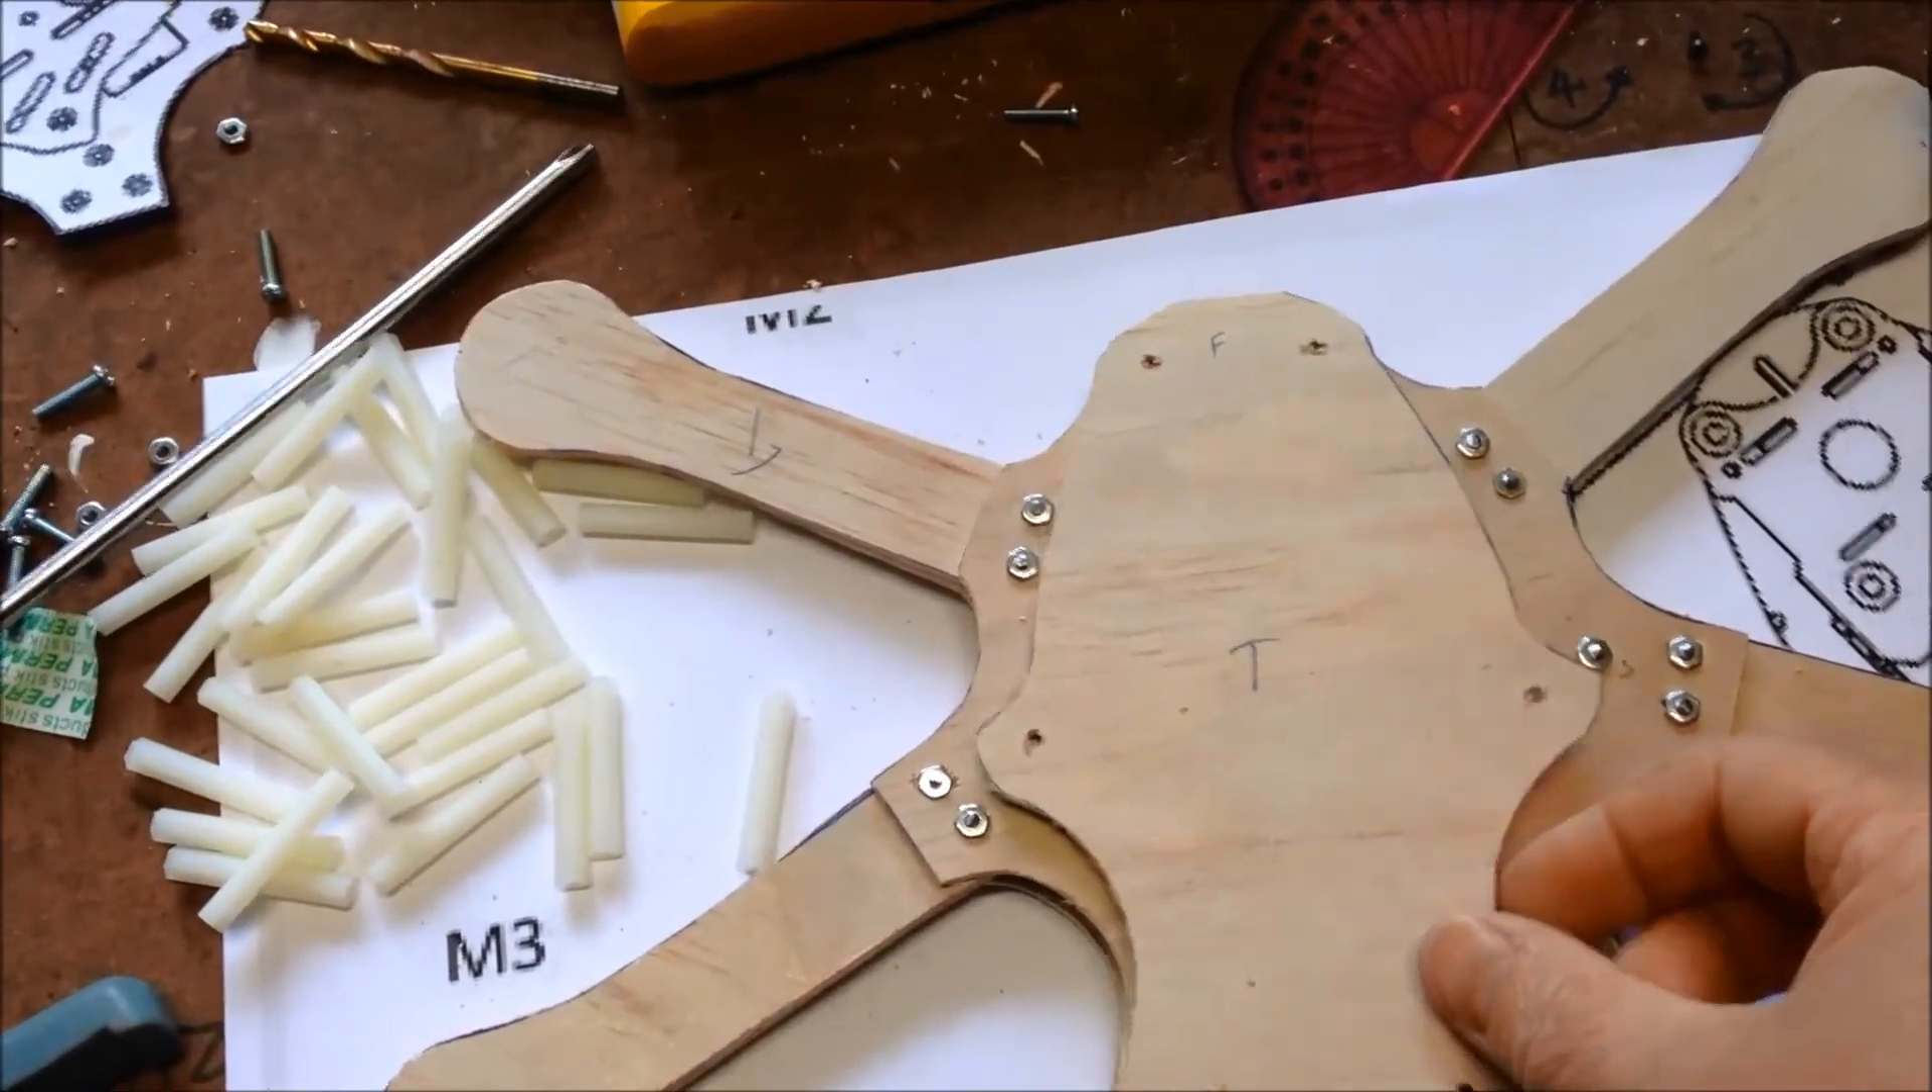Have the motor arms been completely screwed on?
Yes.